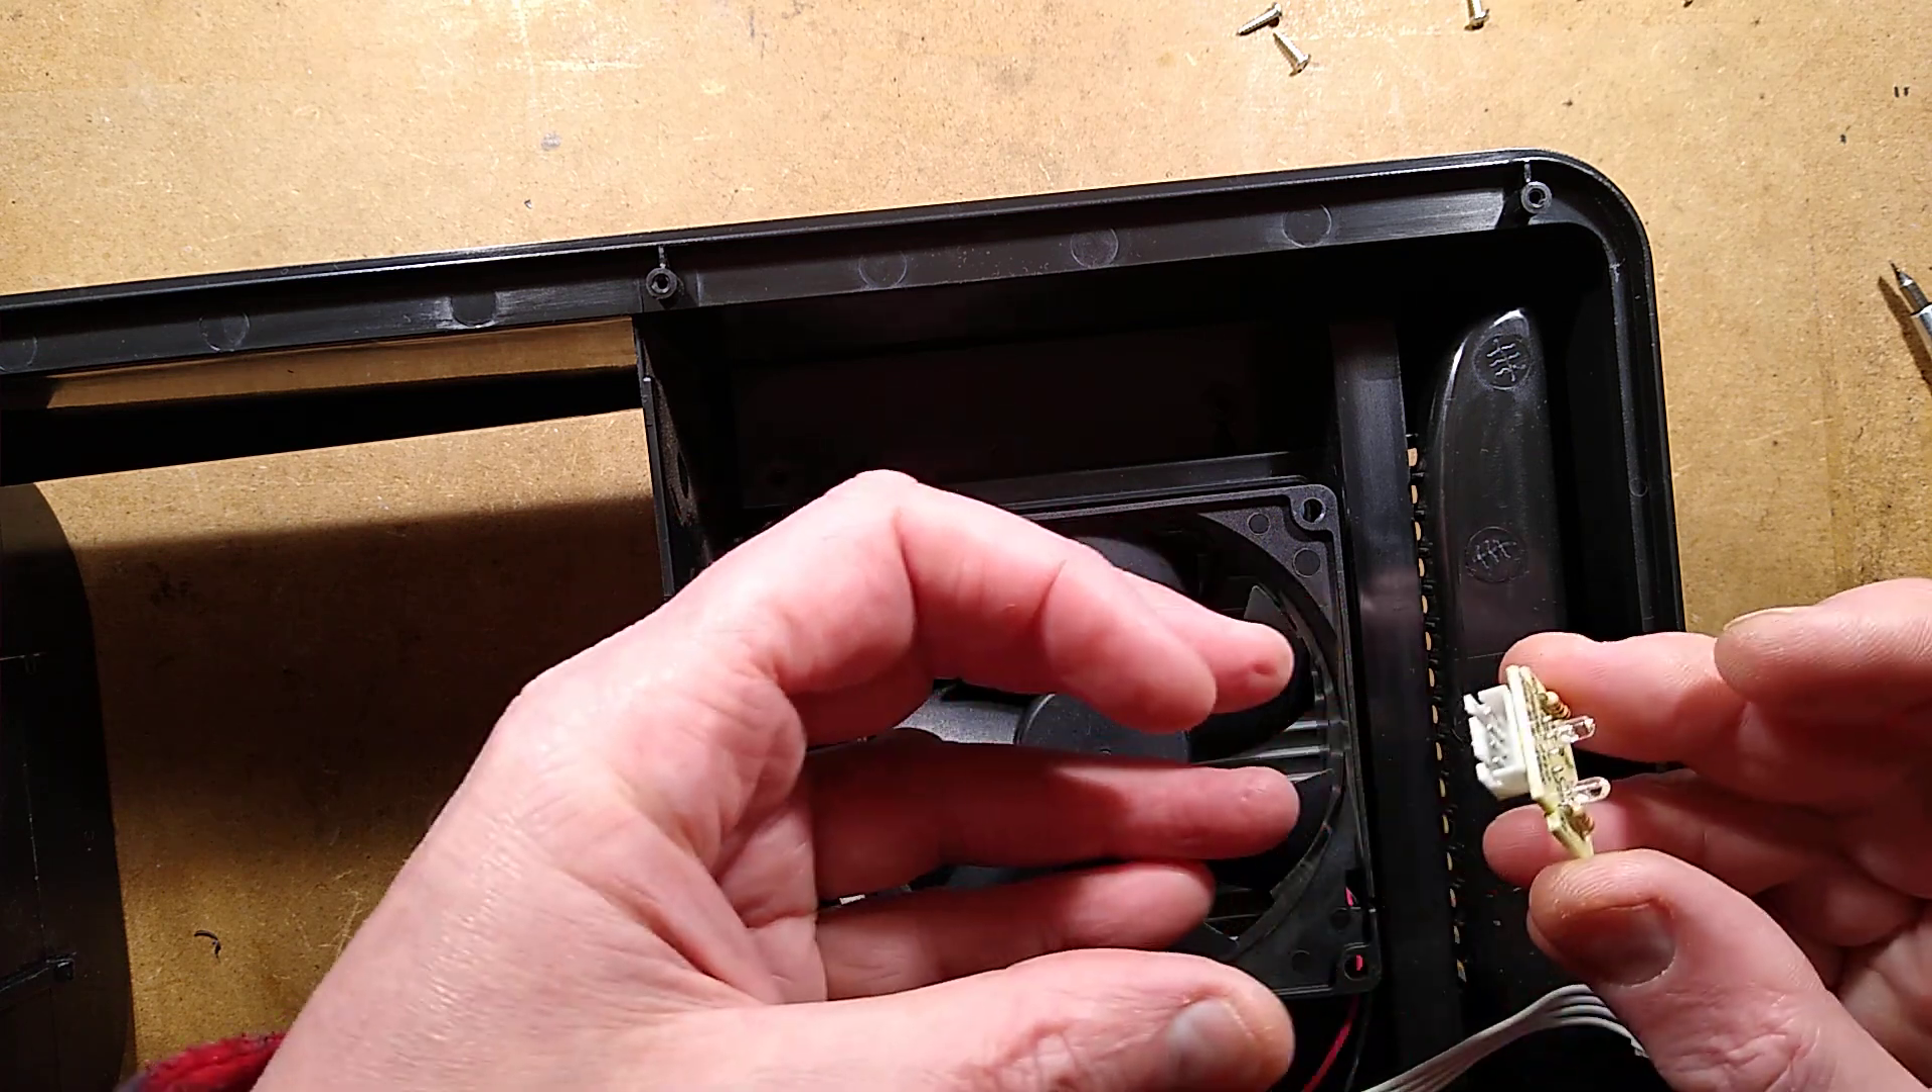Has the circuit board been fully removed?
Yes.